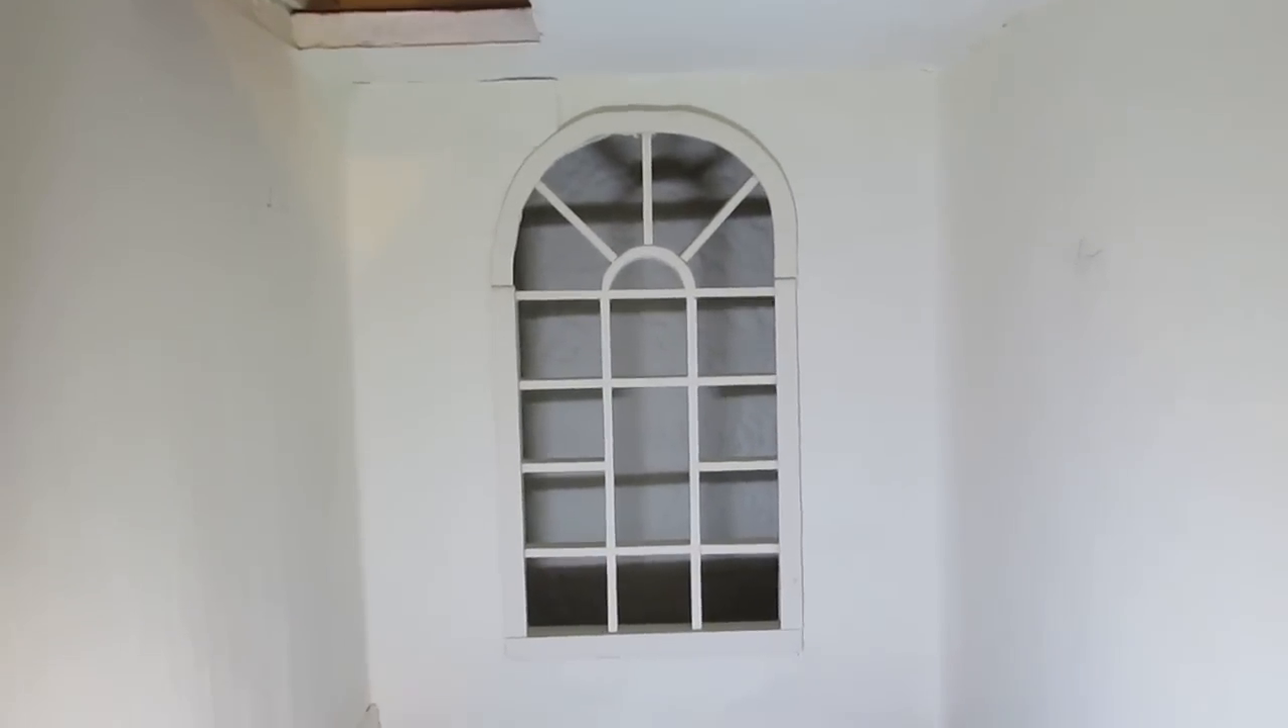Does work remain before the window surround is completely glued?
No.